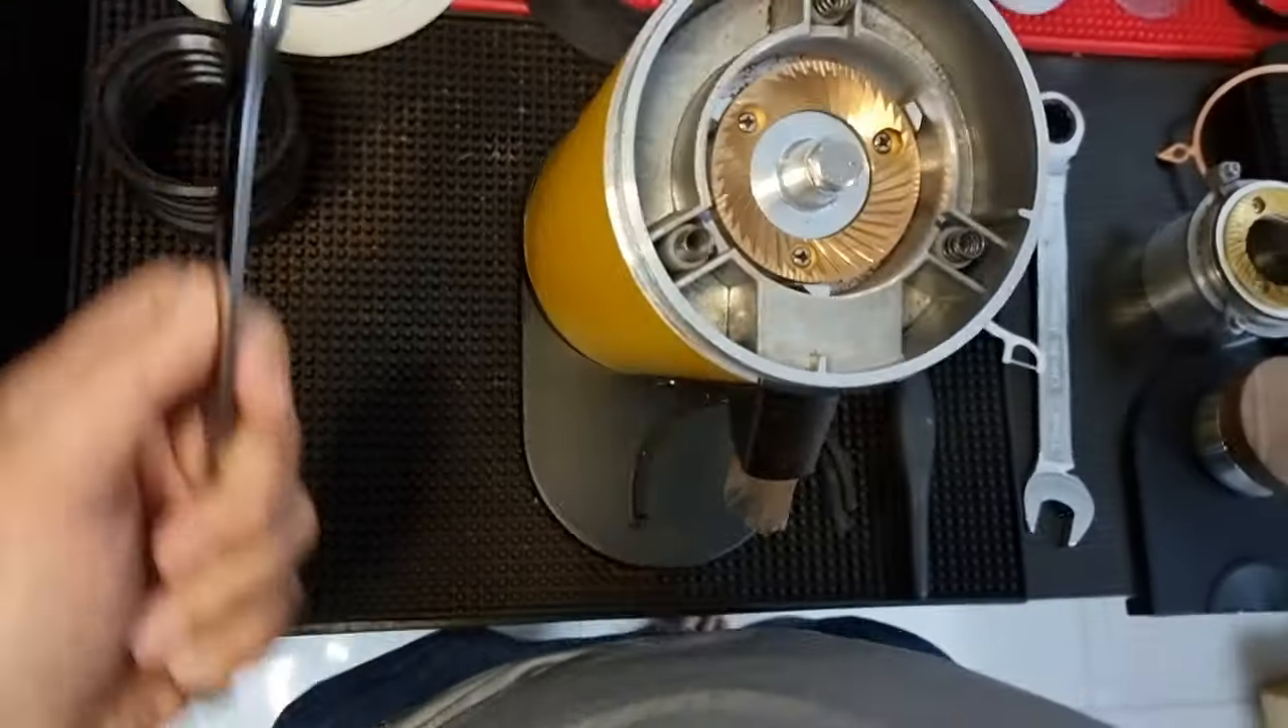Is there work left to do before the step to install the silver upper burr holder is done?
Yes.